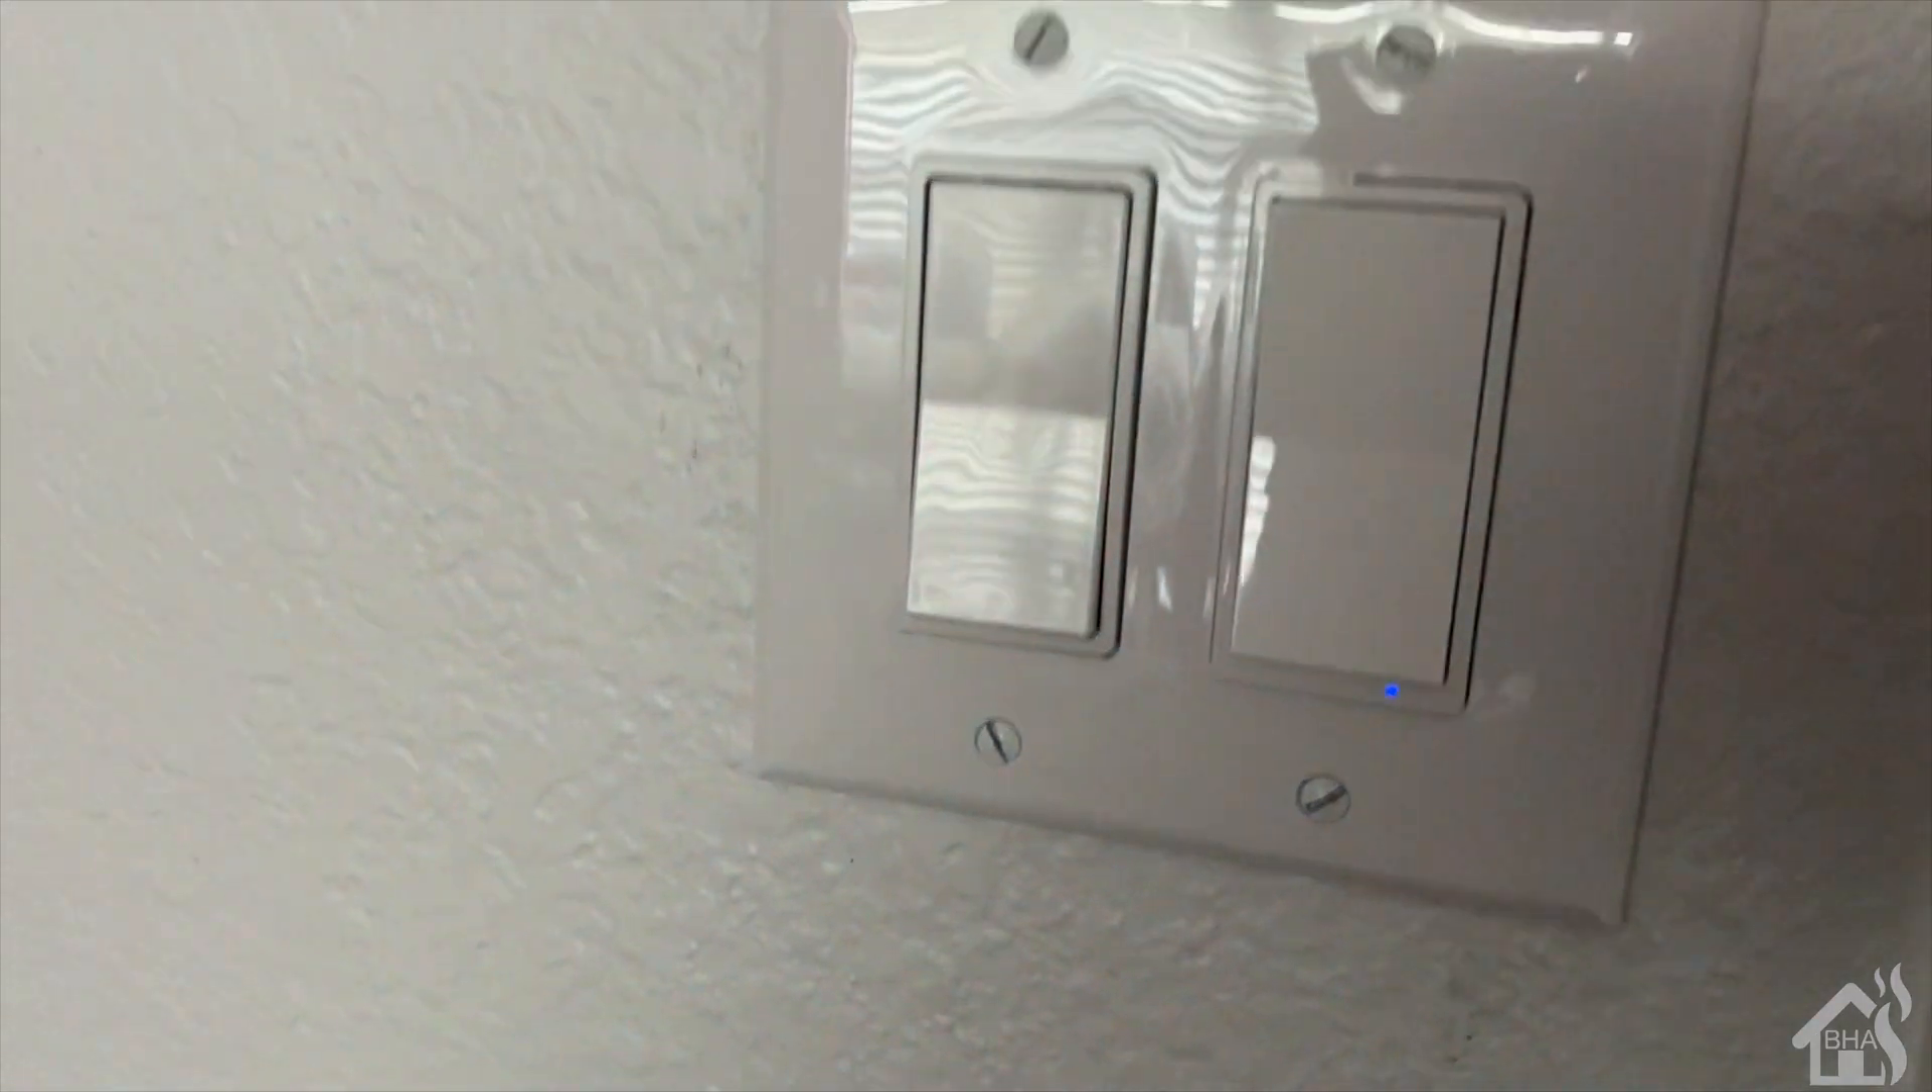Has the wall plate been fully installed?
Yes.